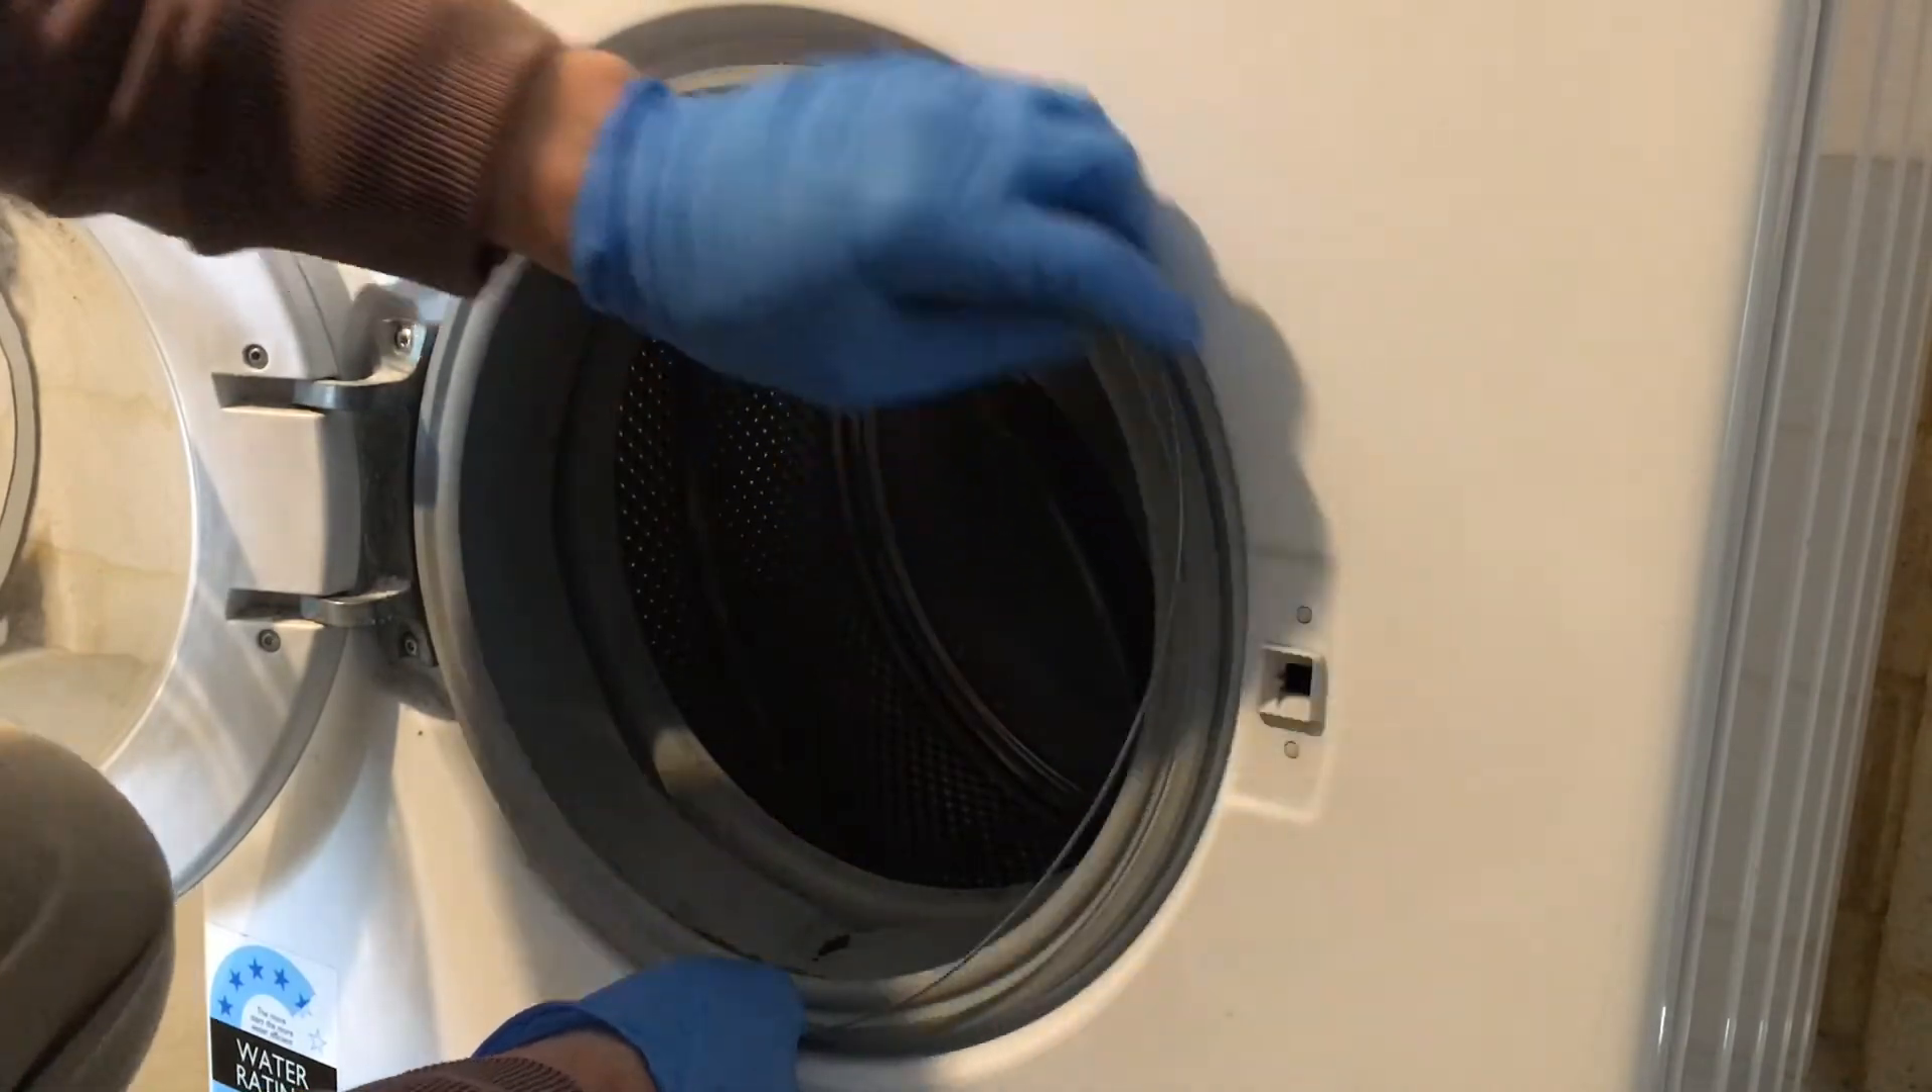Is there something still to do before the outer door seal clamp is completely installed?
Yes.